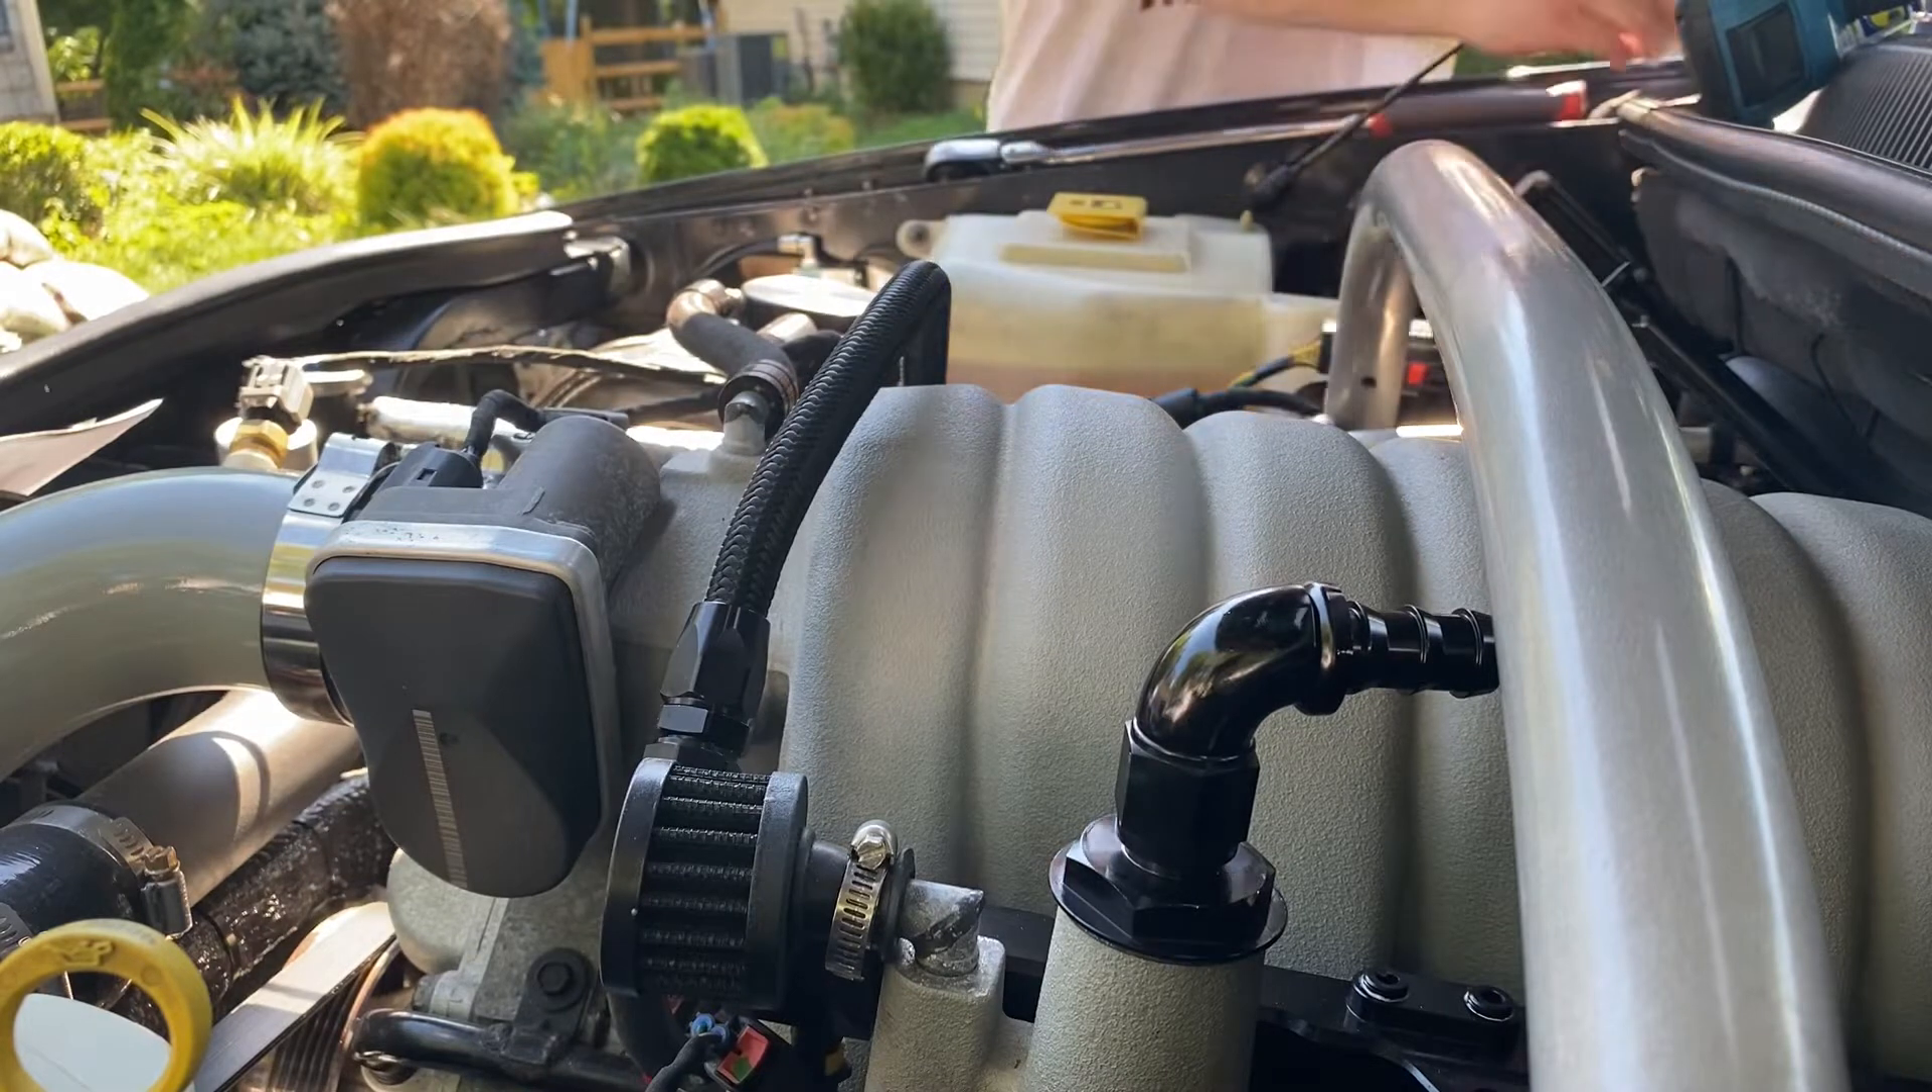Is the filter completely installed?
Yes.